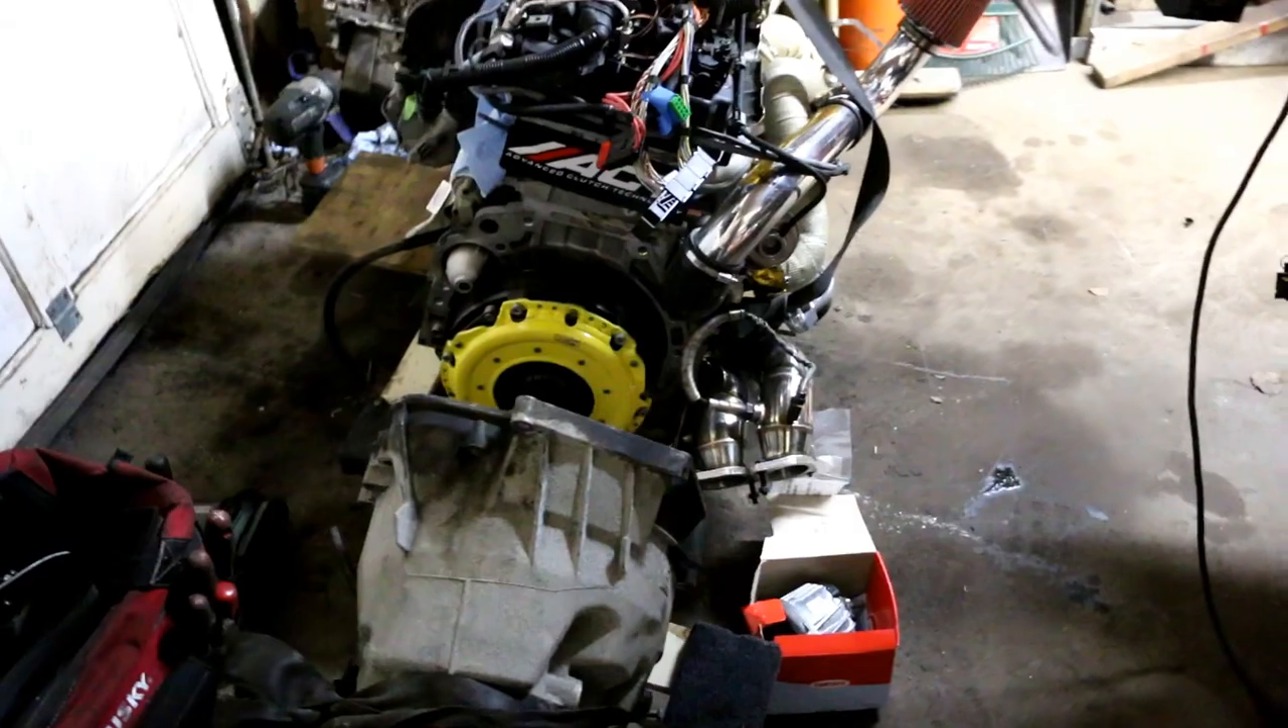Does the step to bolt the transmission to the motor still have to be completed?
Yes.